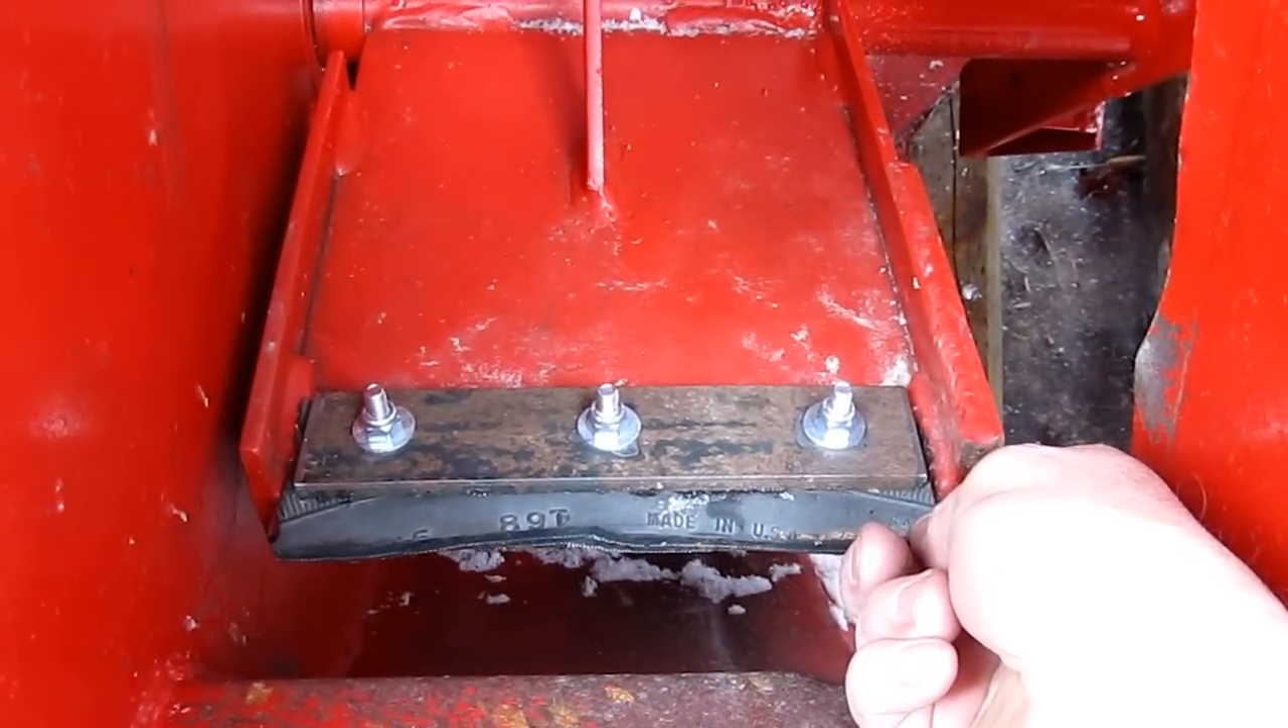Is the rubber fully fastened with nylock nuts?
Yes.